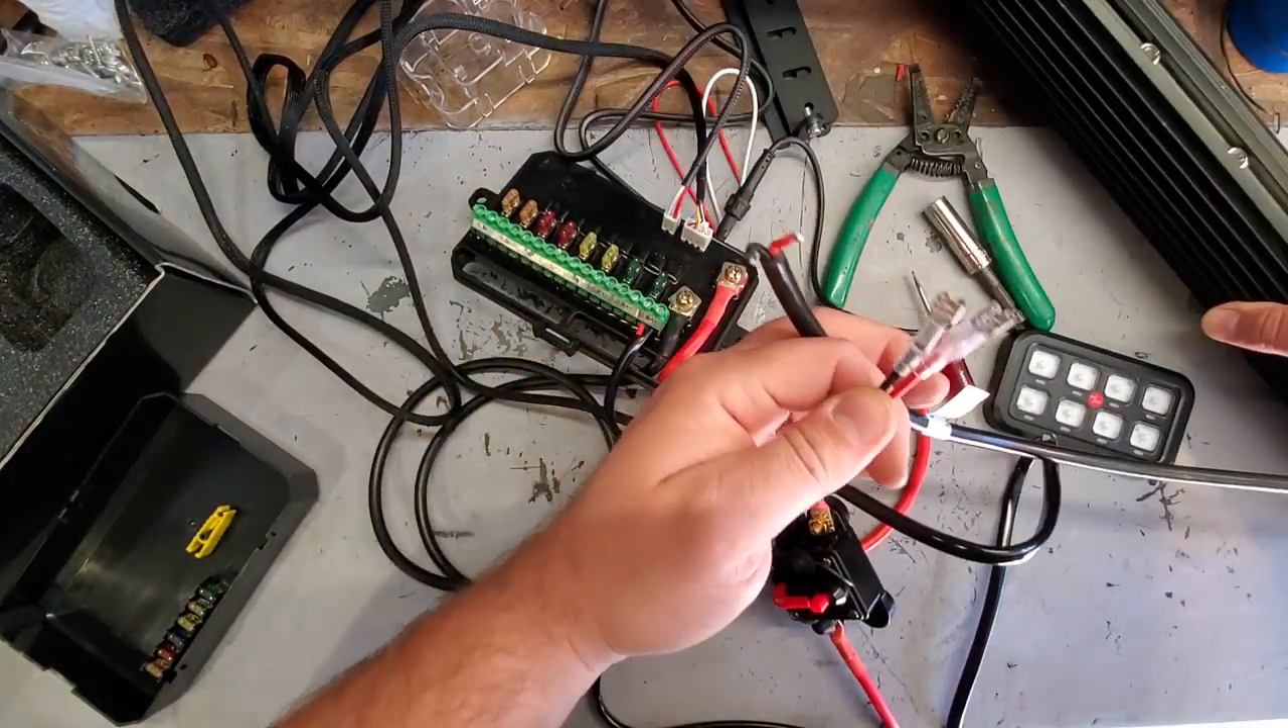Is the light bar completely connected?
No.